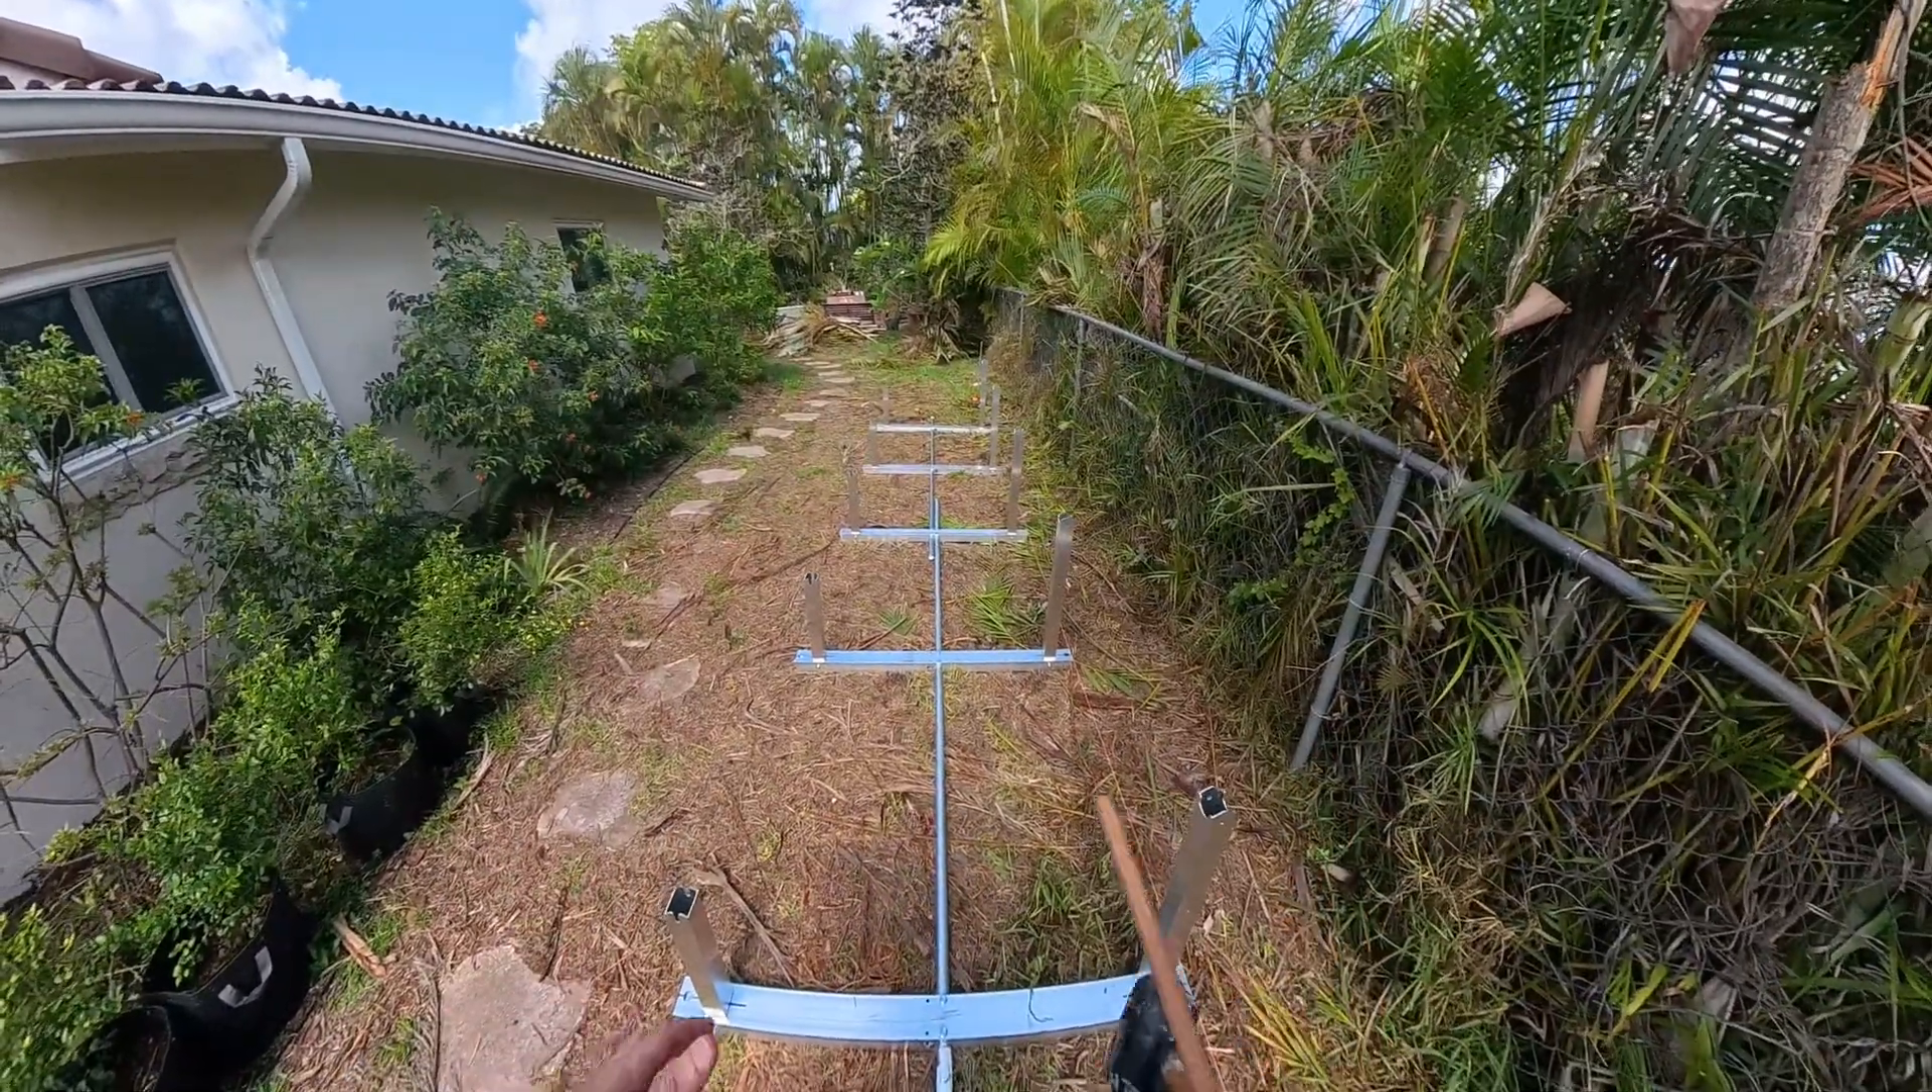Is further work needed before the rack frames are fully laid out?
No.